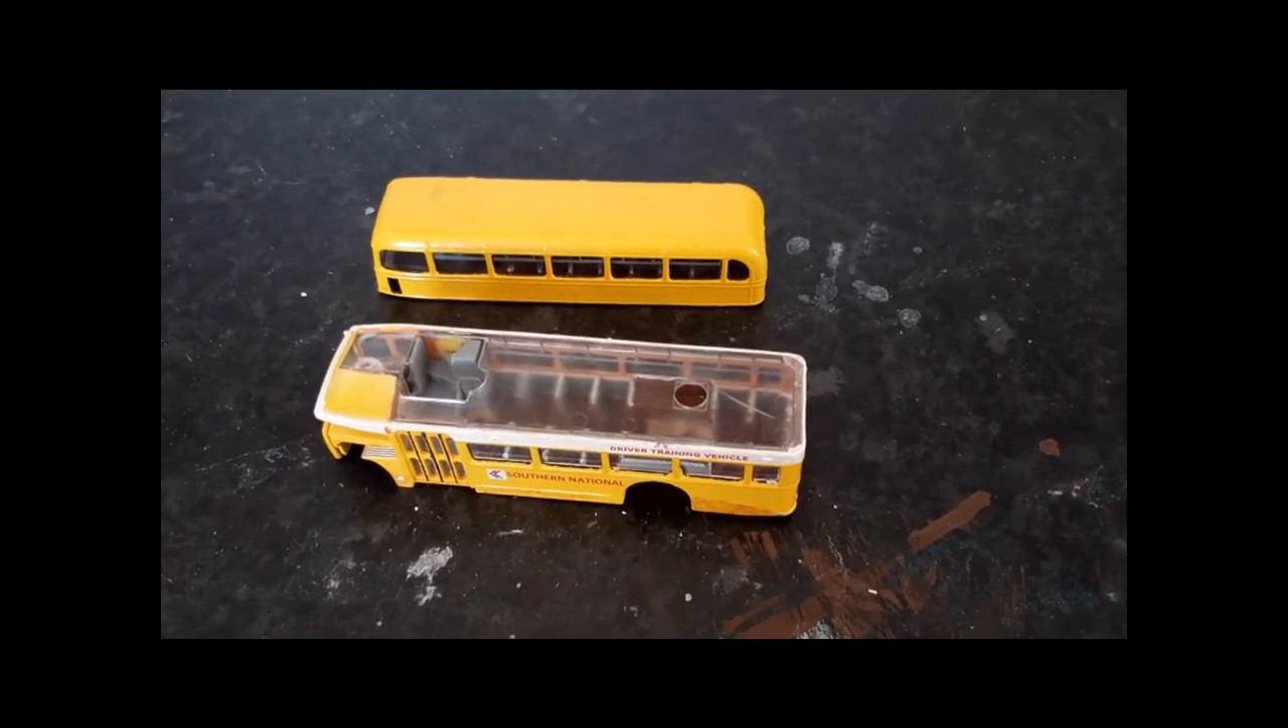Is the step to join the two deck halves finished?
No.